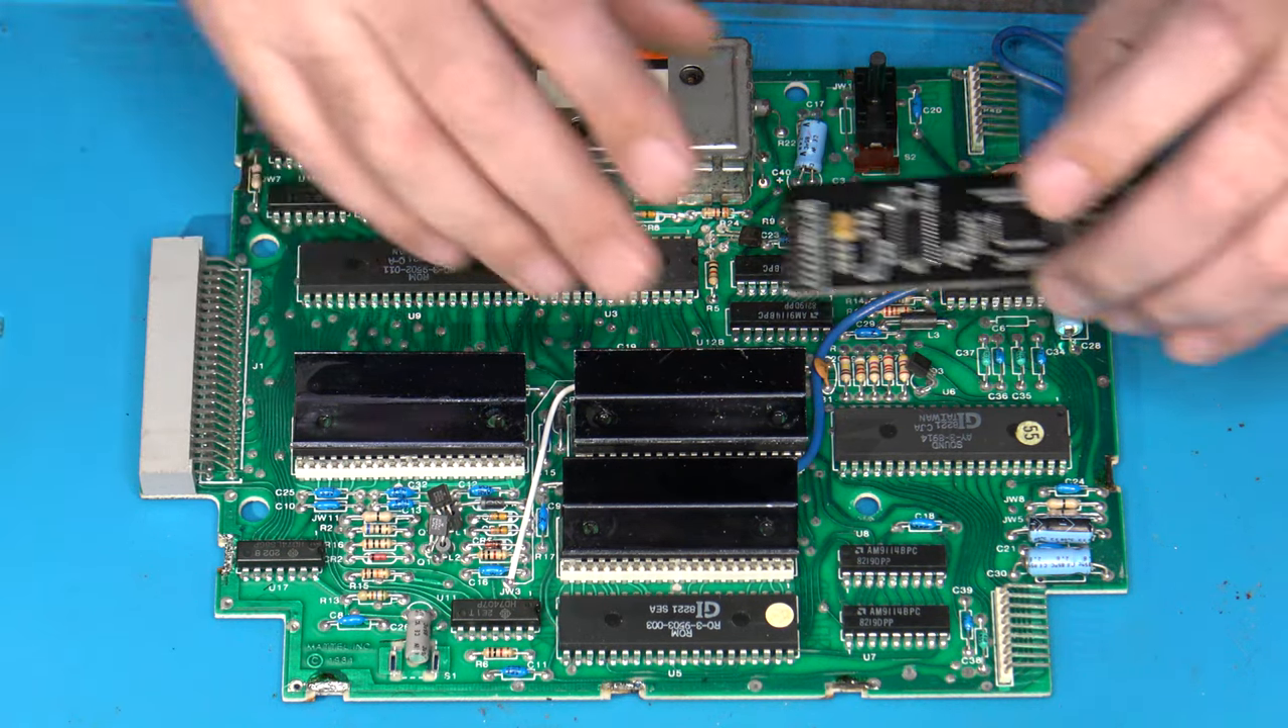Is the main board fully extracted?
Yes.